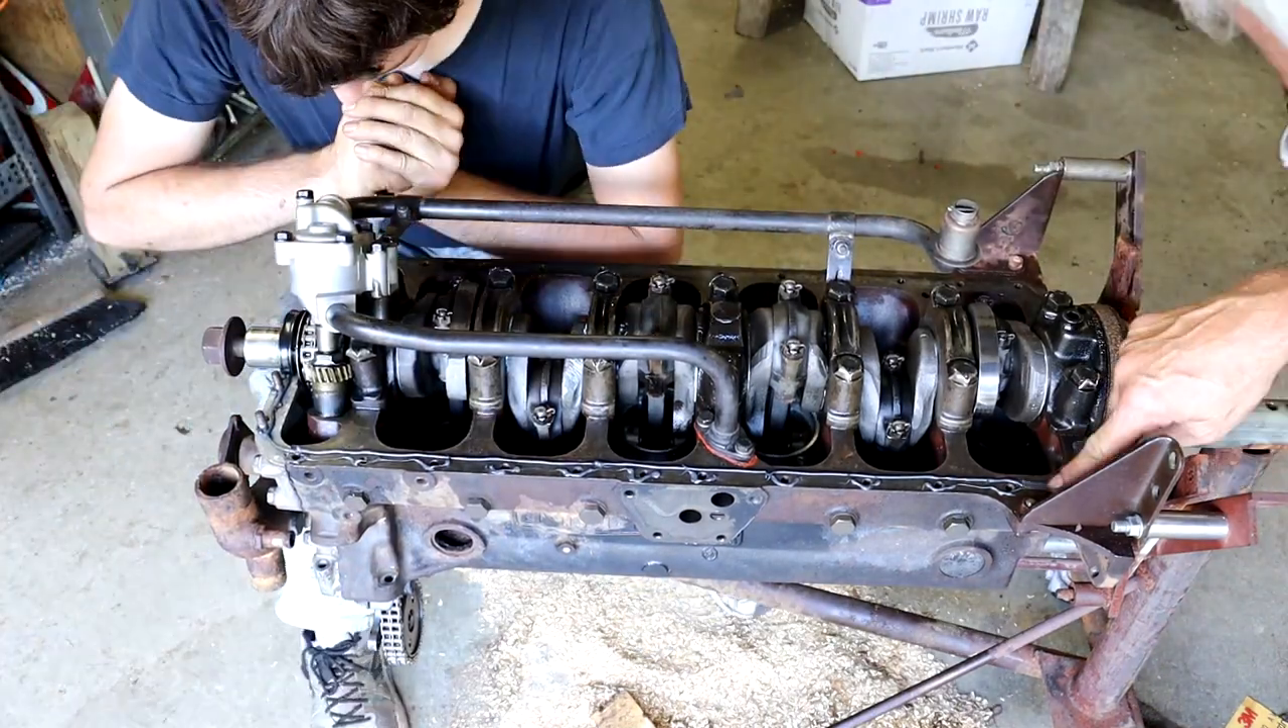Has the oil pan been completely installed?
No.